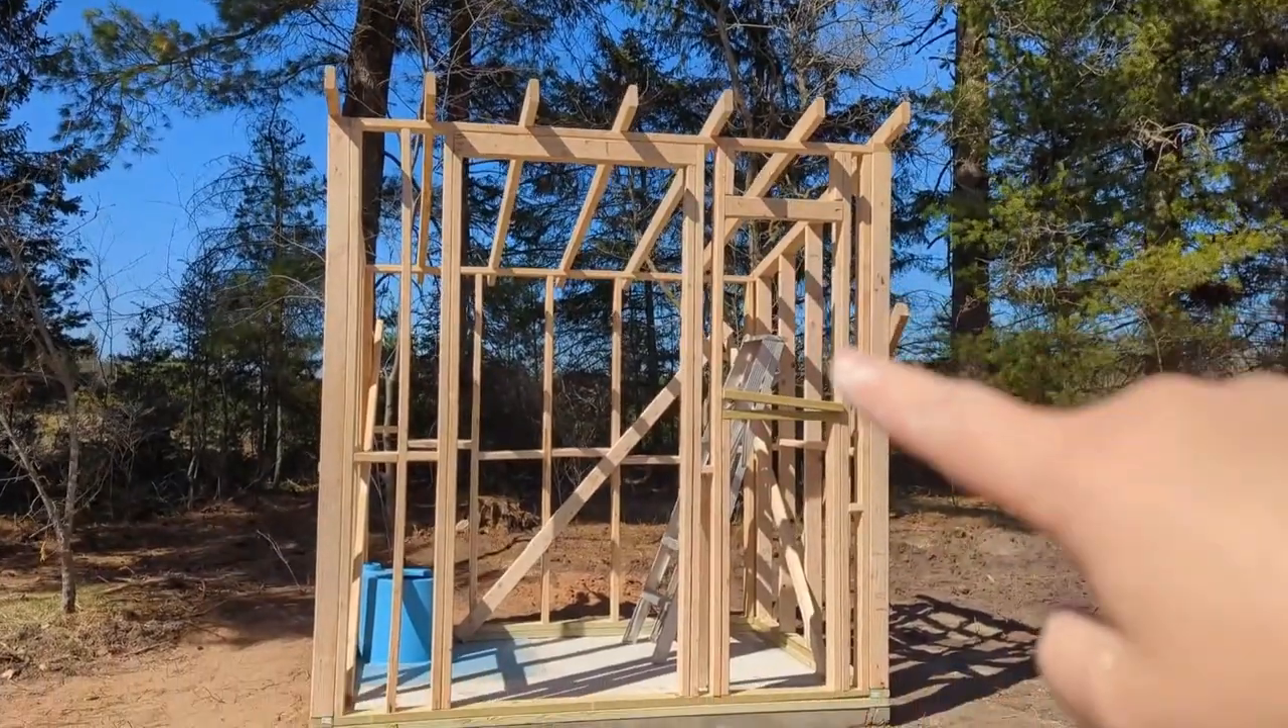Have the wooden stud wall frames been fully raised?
Yes.